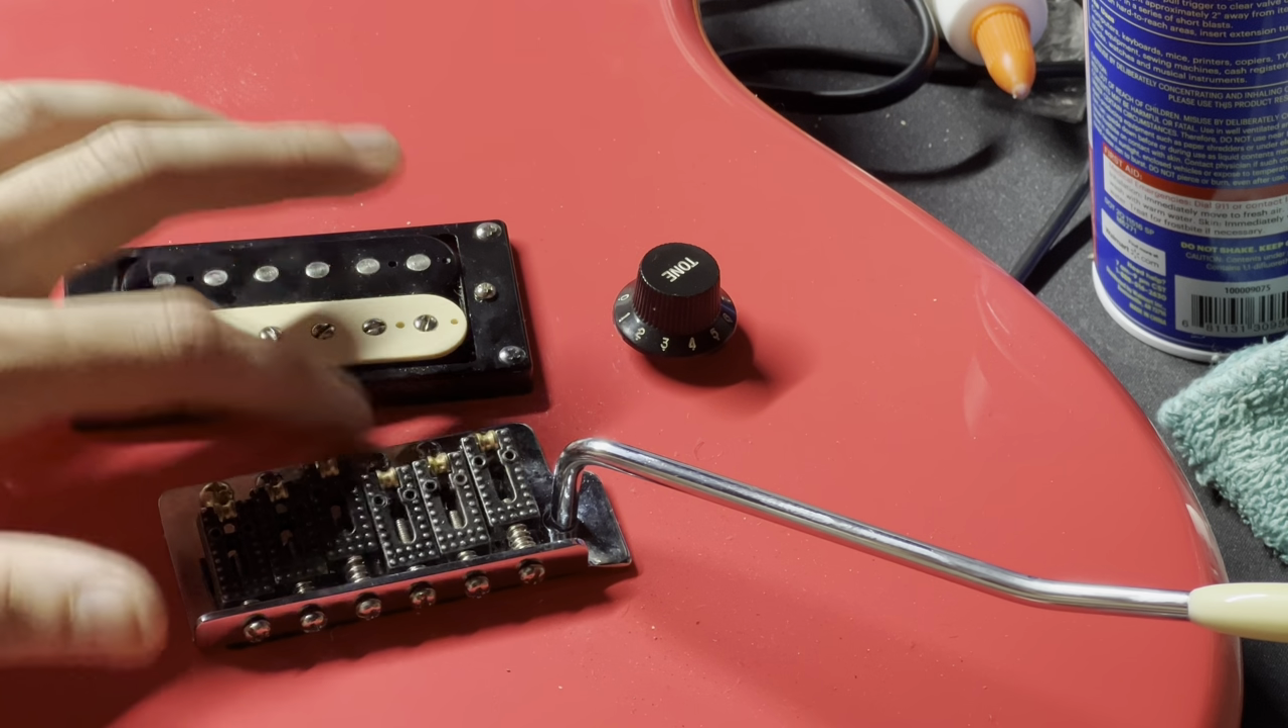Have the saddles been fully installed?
Yes.